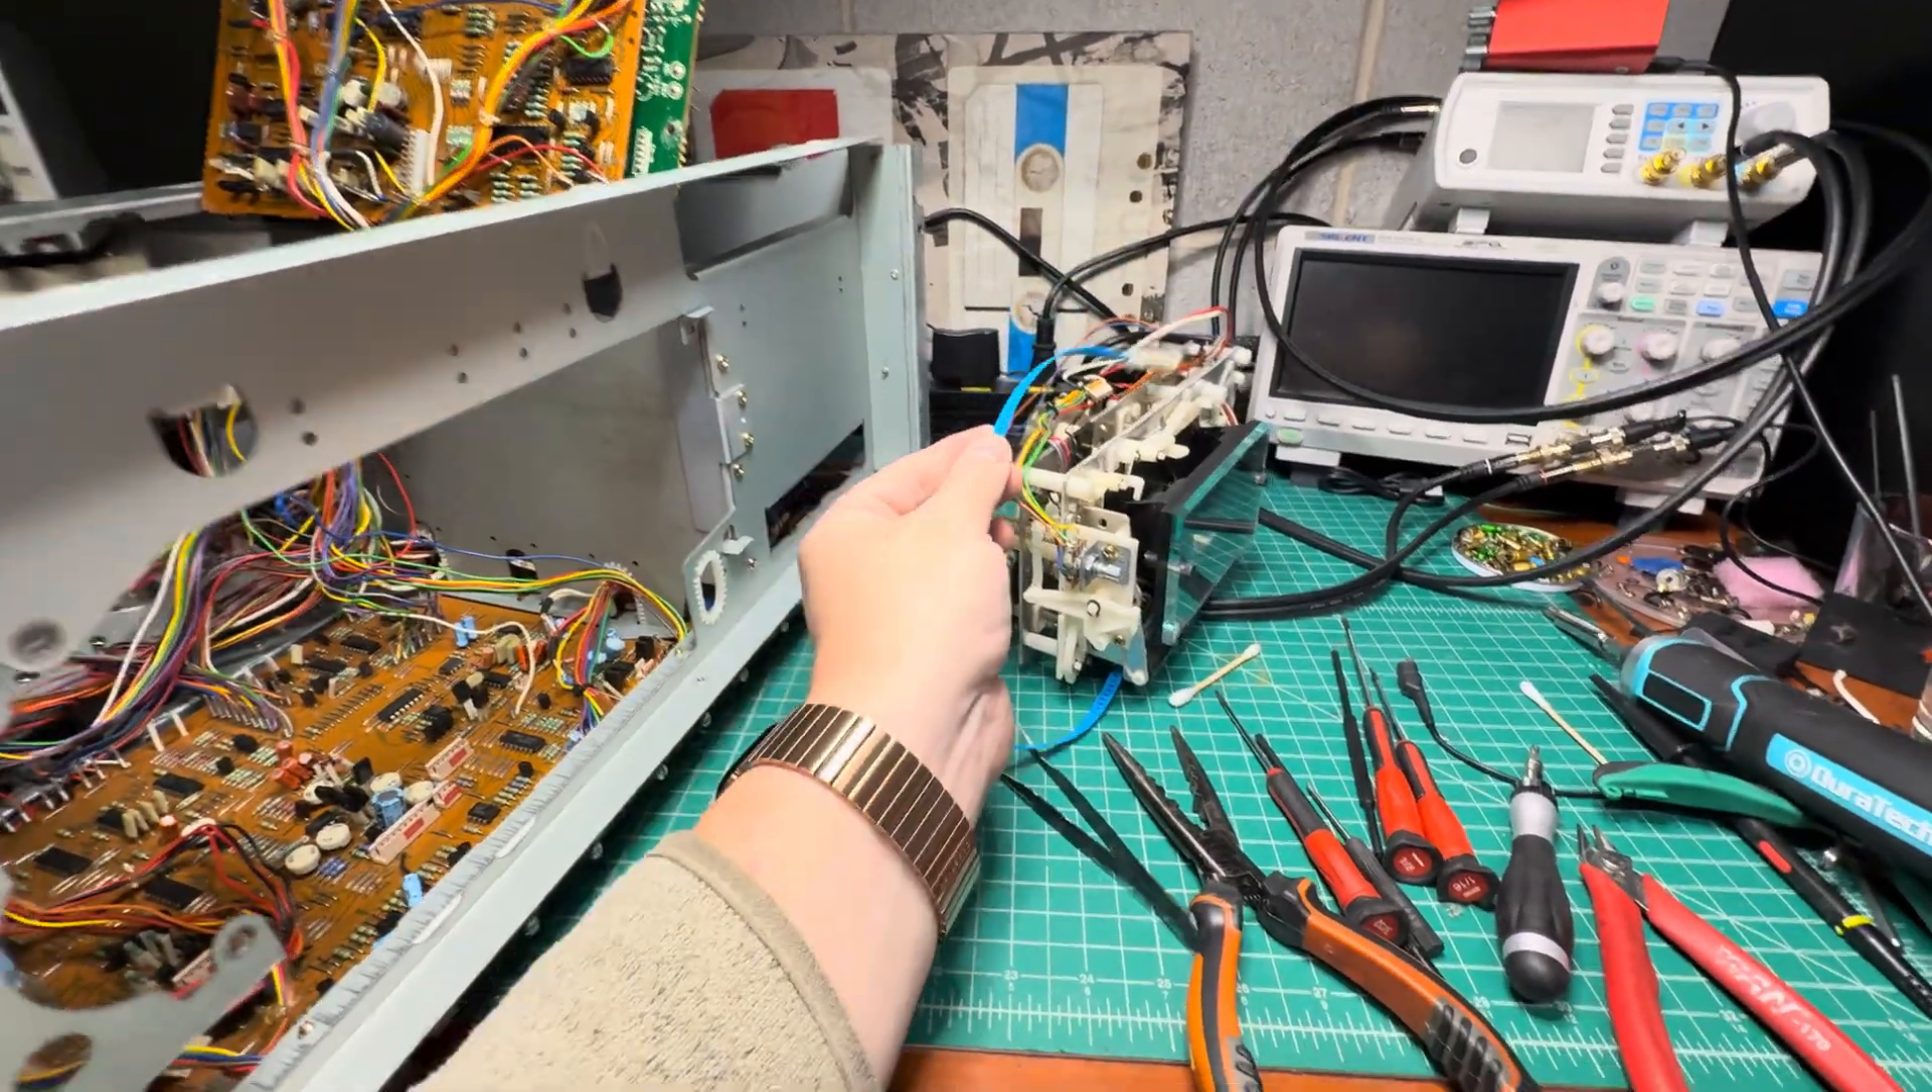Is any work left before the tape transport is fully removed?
No.